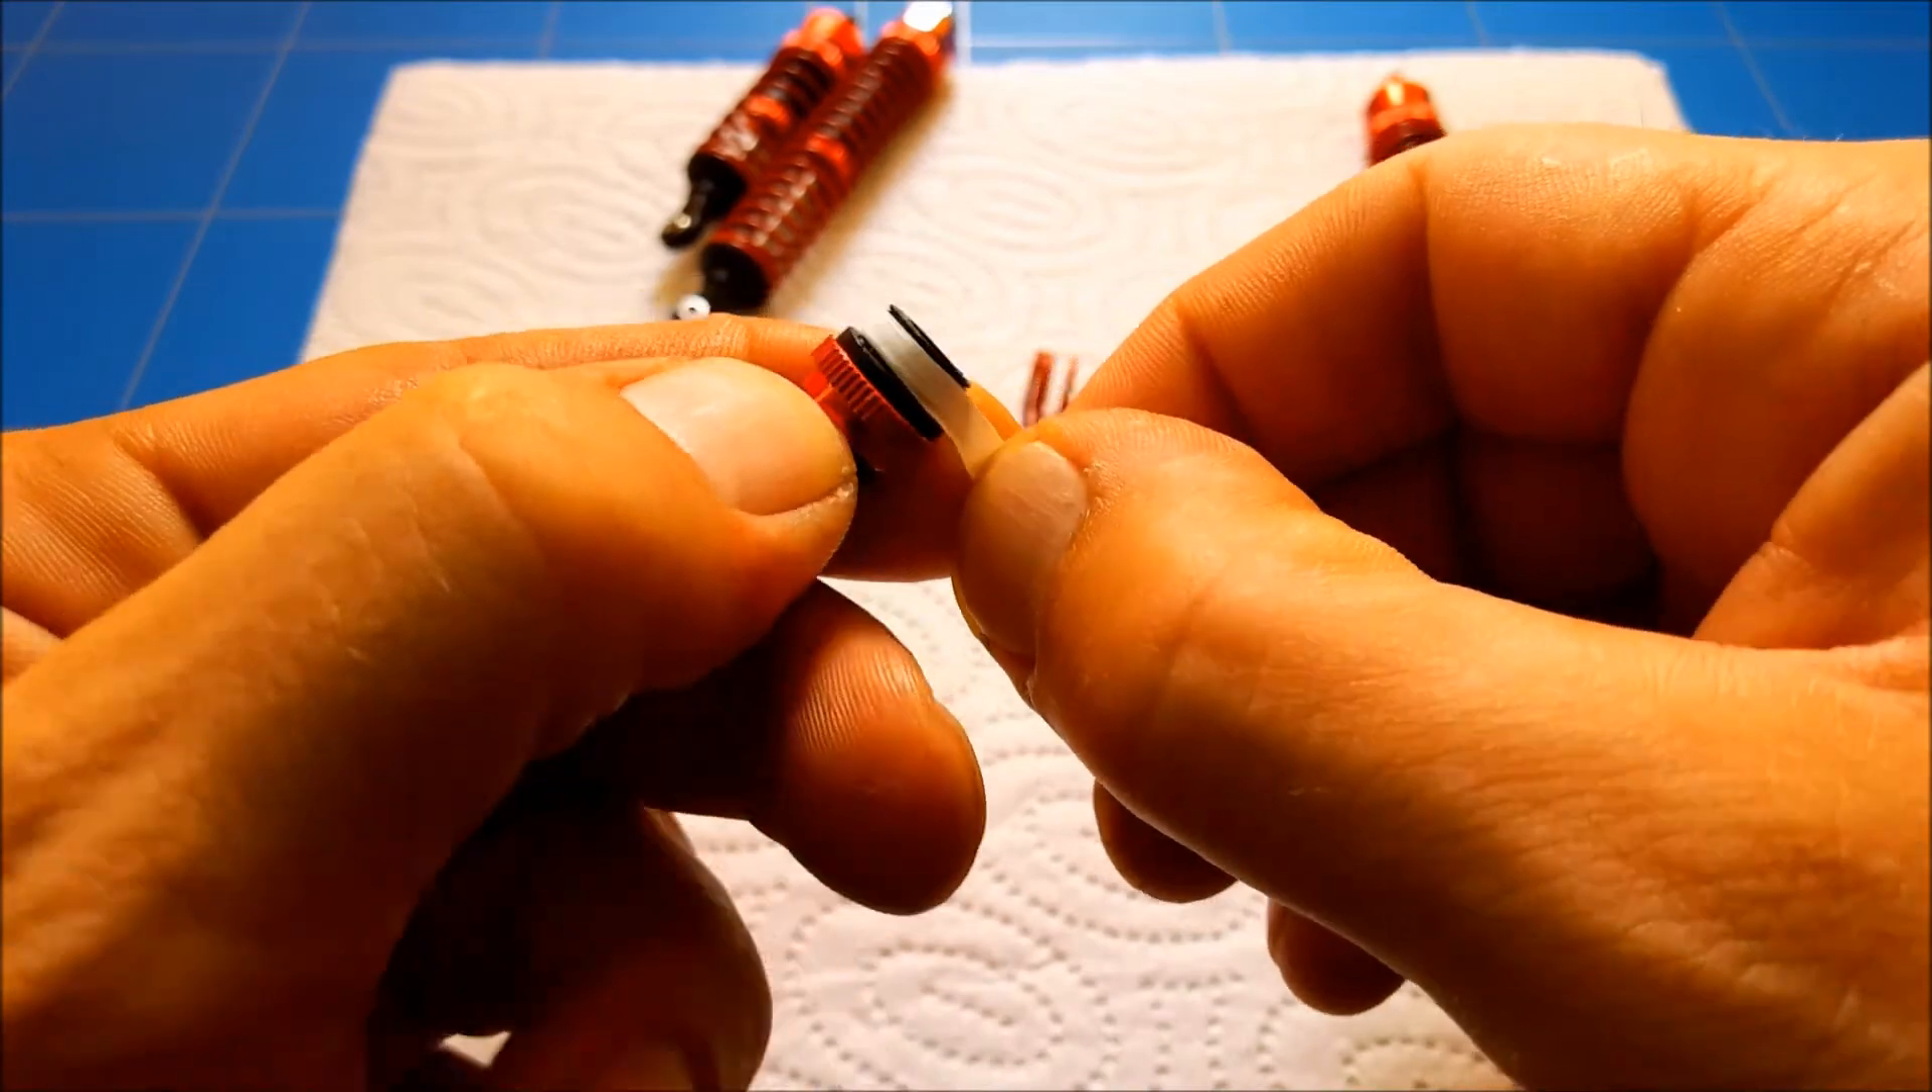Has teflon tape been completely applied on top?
No.